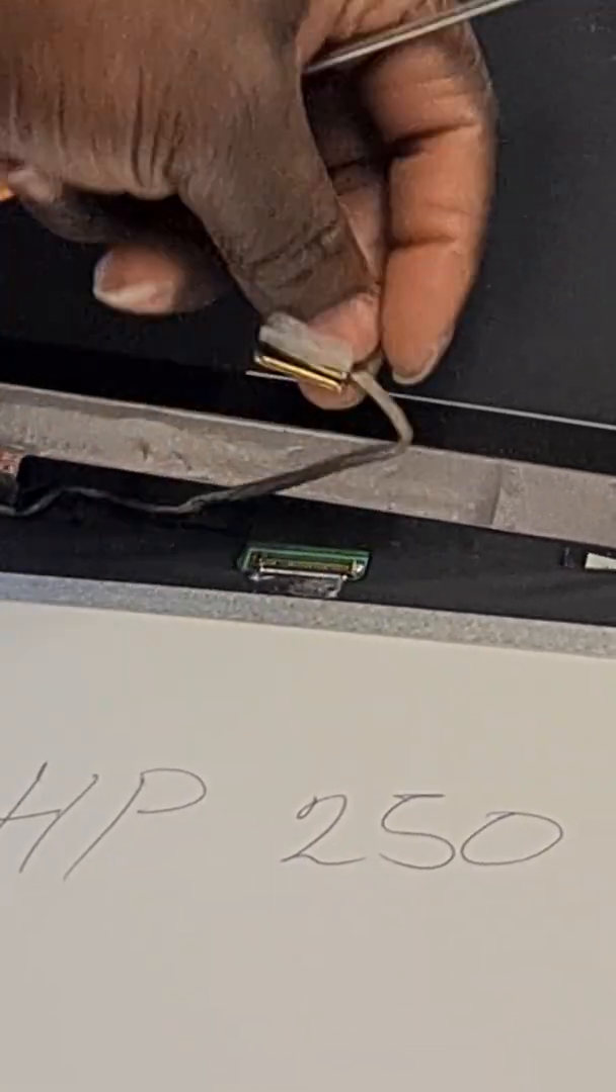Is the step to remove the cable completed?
Yes.